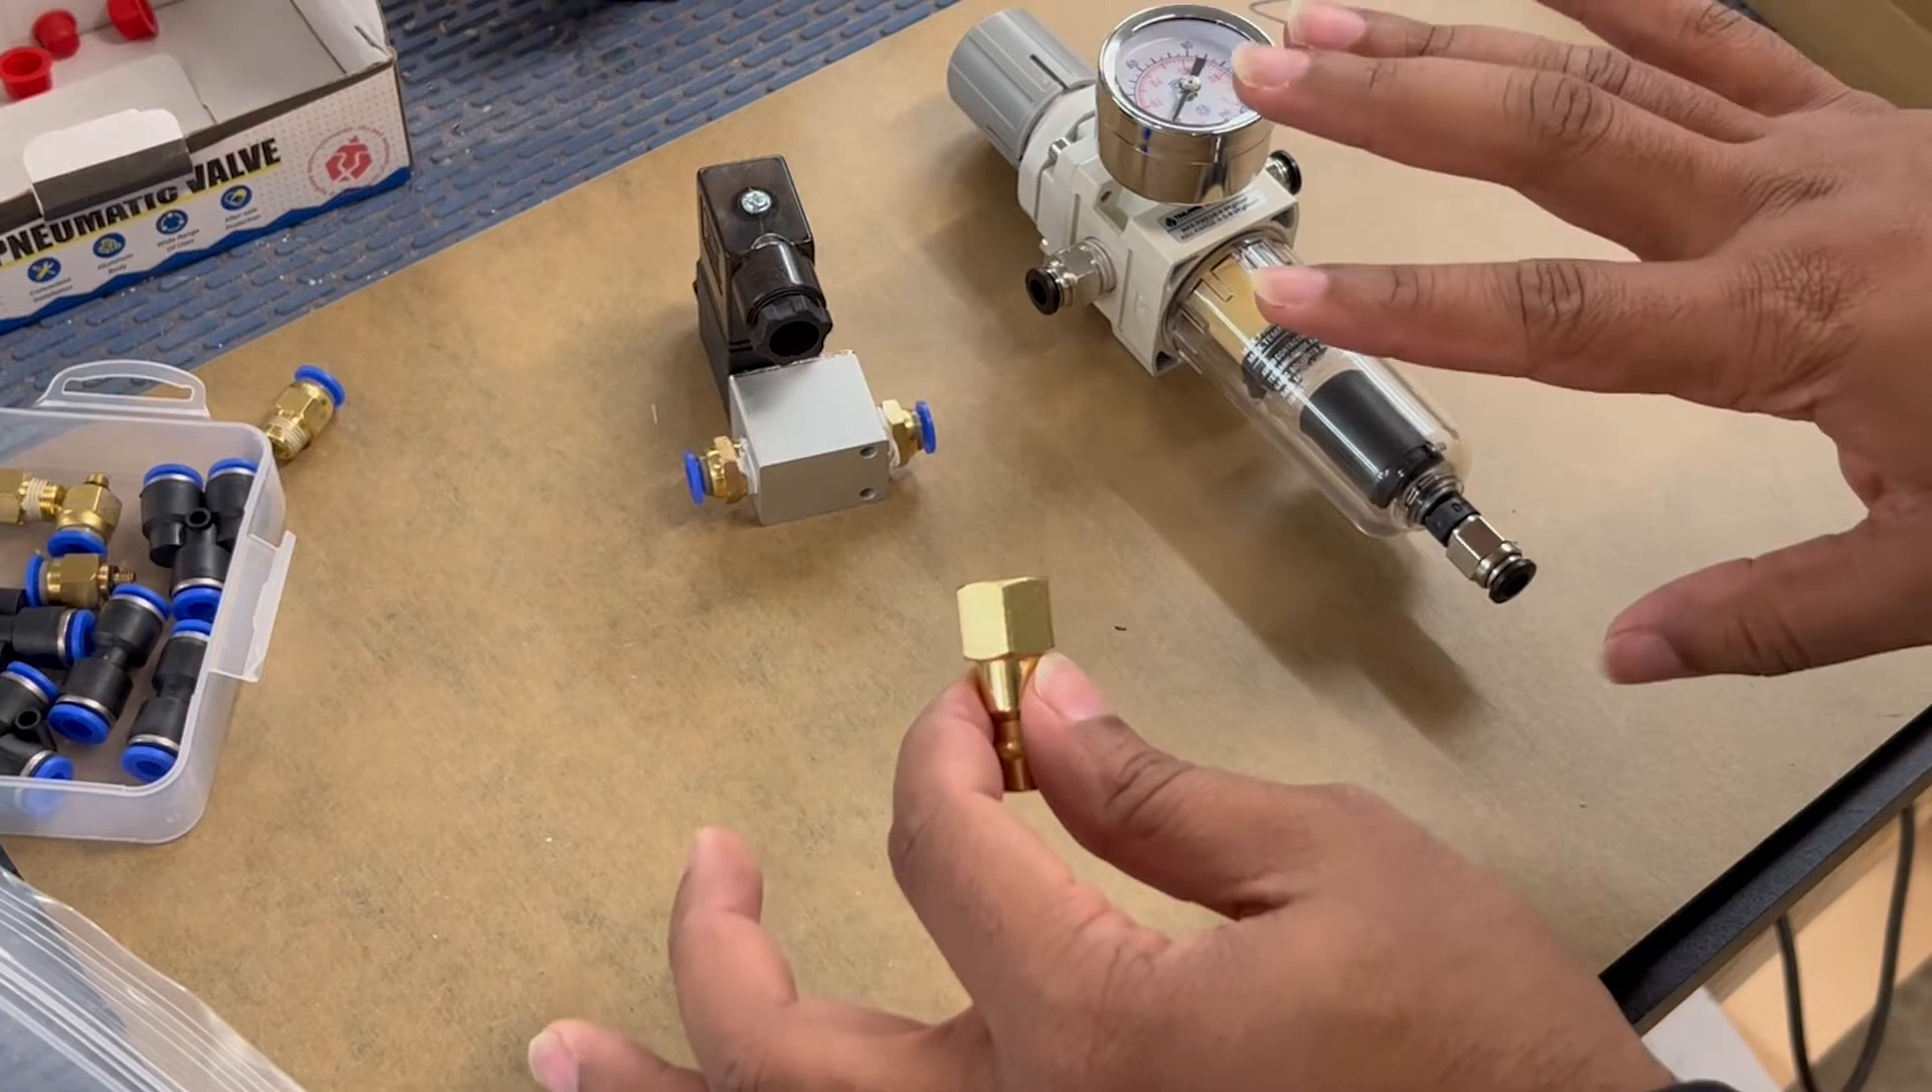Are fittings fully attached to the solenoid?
Yes.